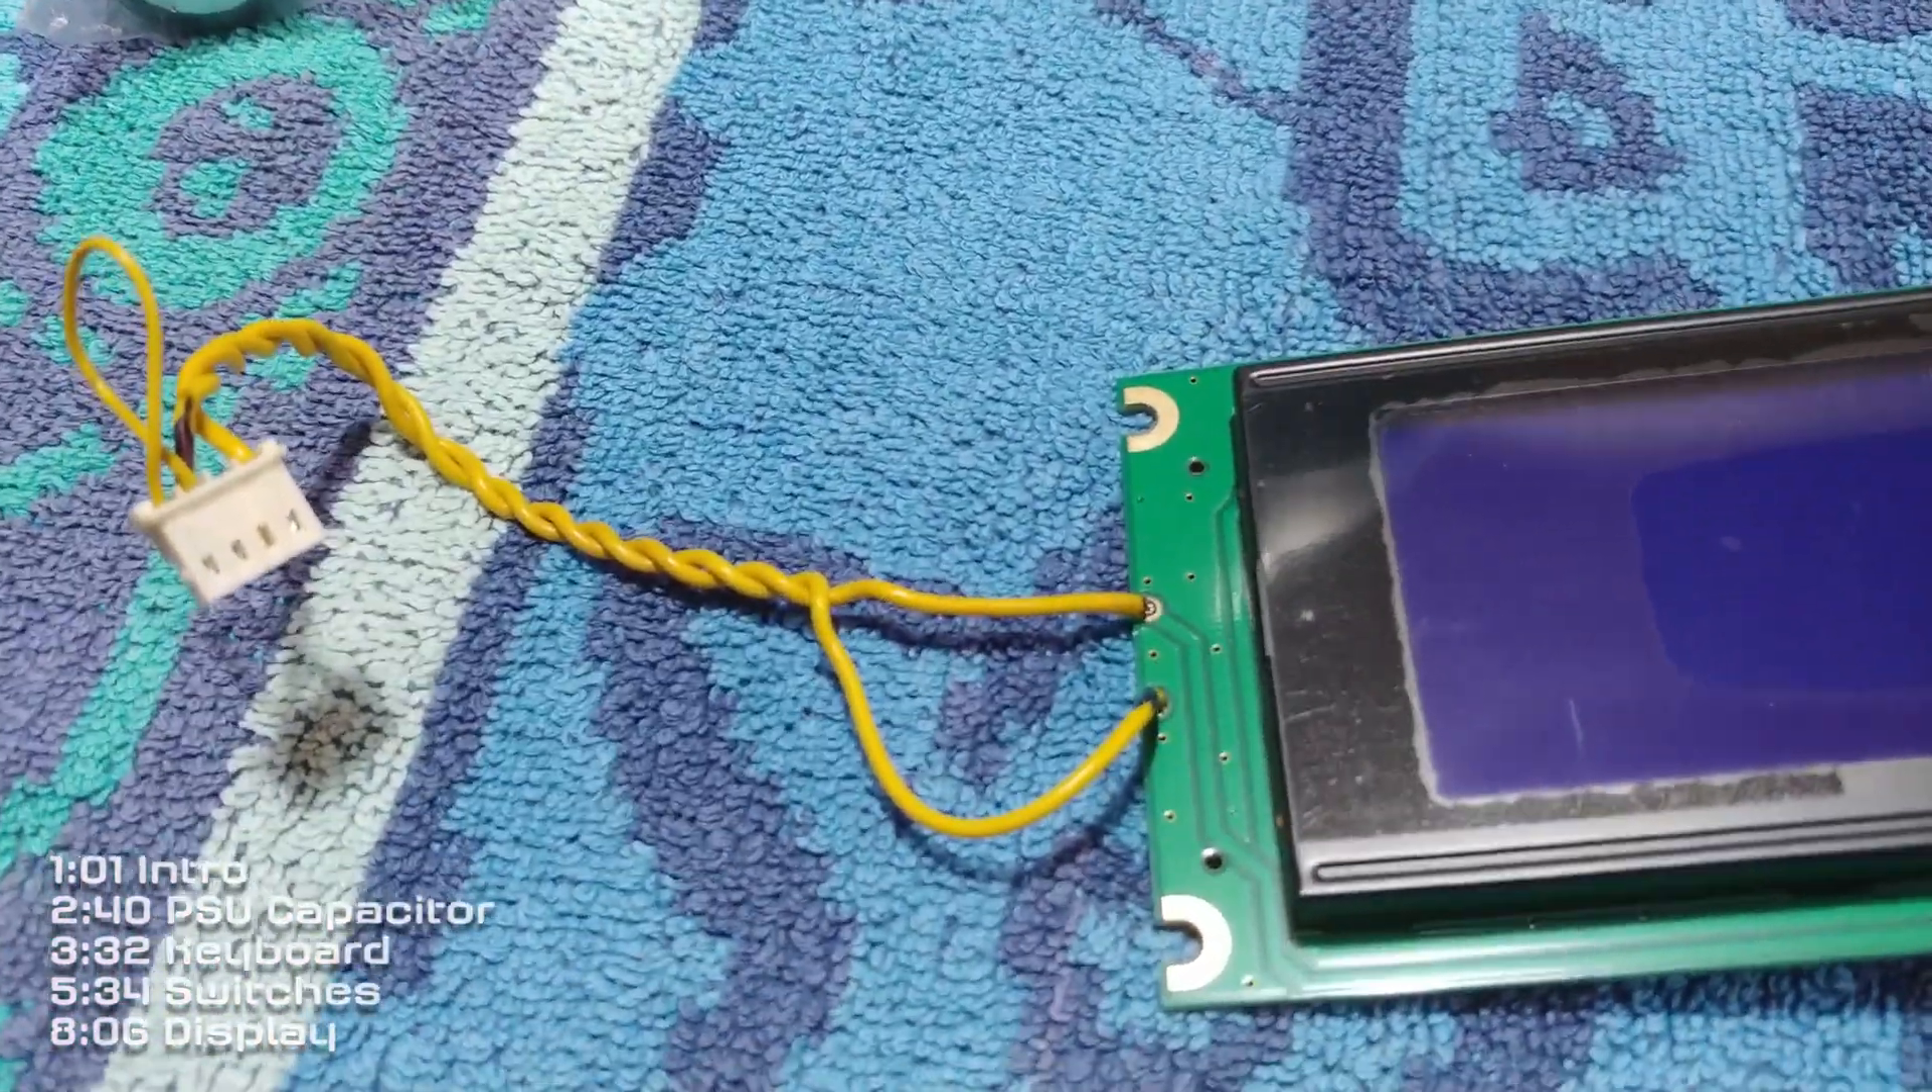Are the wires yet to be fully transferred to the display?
No.